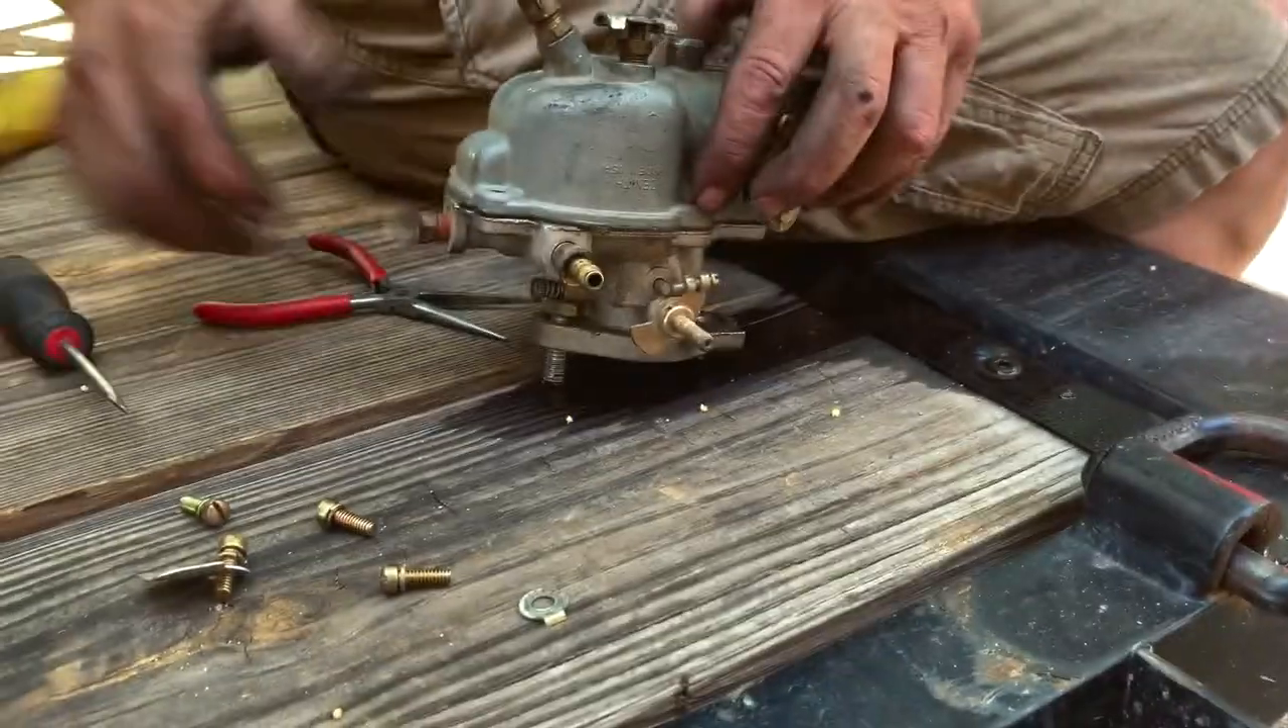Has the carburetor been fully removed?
Yes.